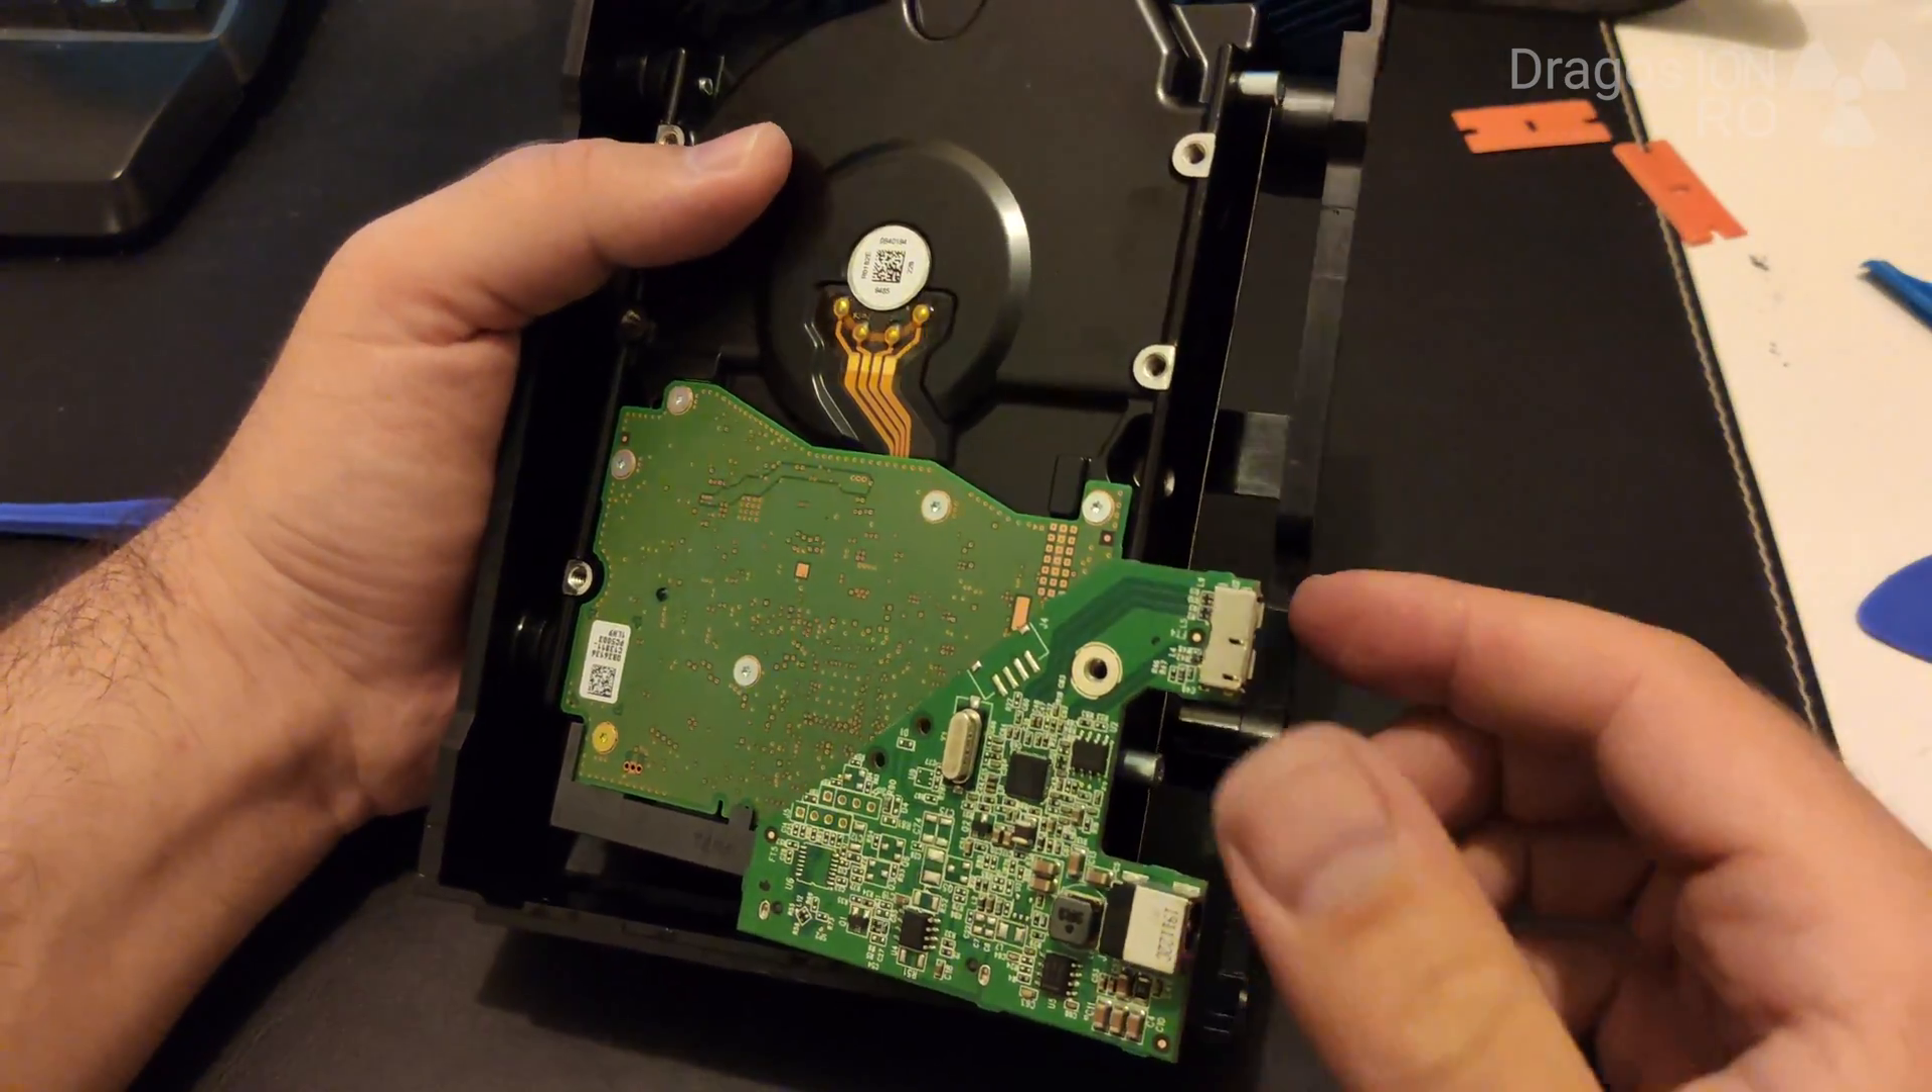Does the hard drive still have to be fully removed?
Yes.